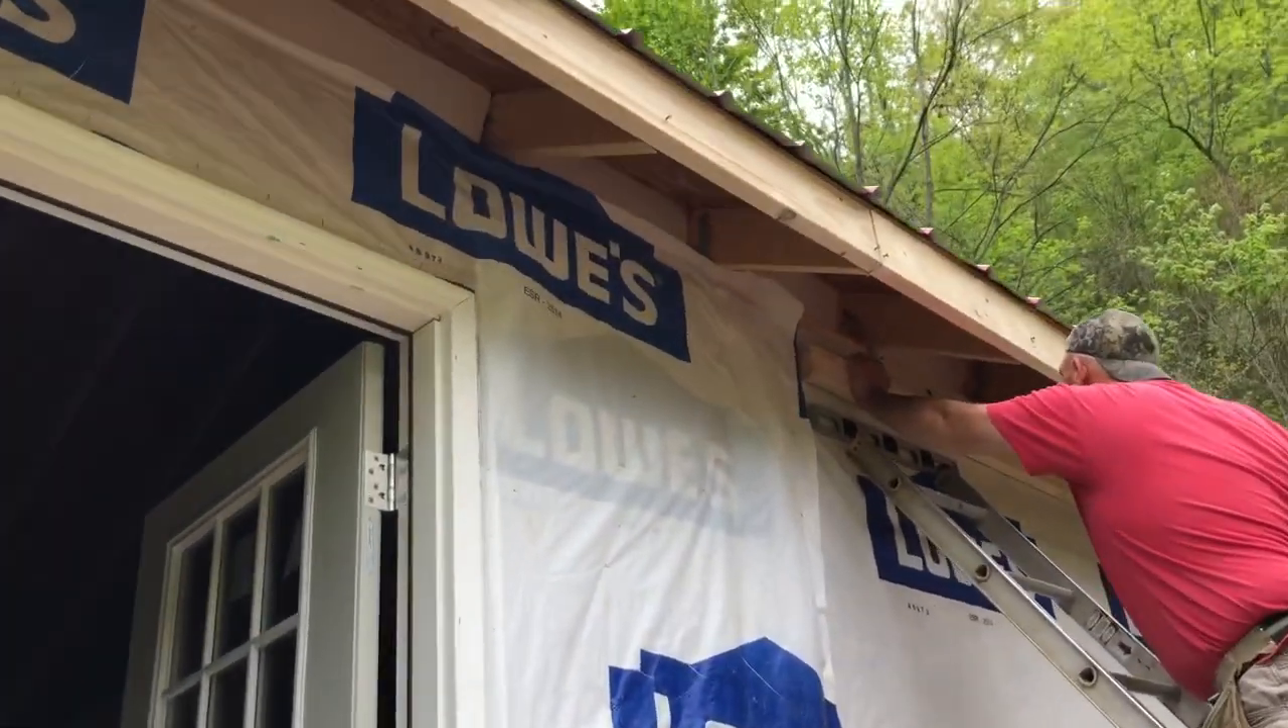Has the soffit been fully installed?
No.